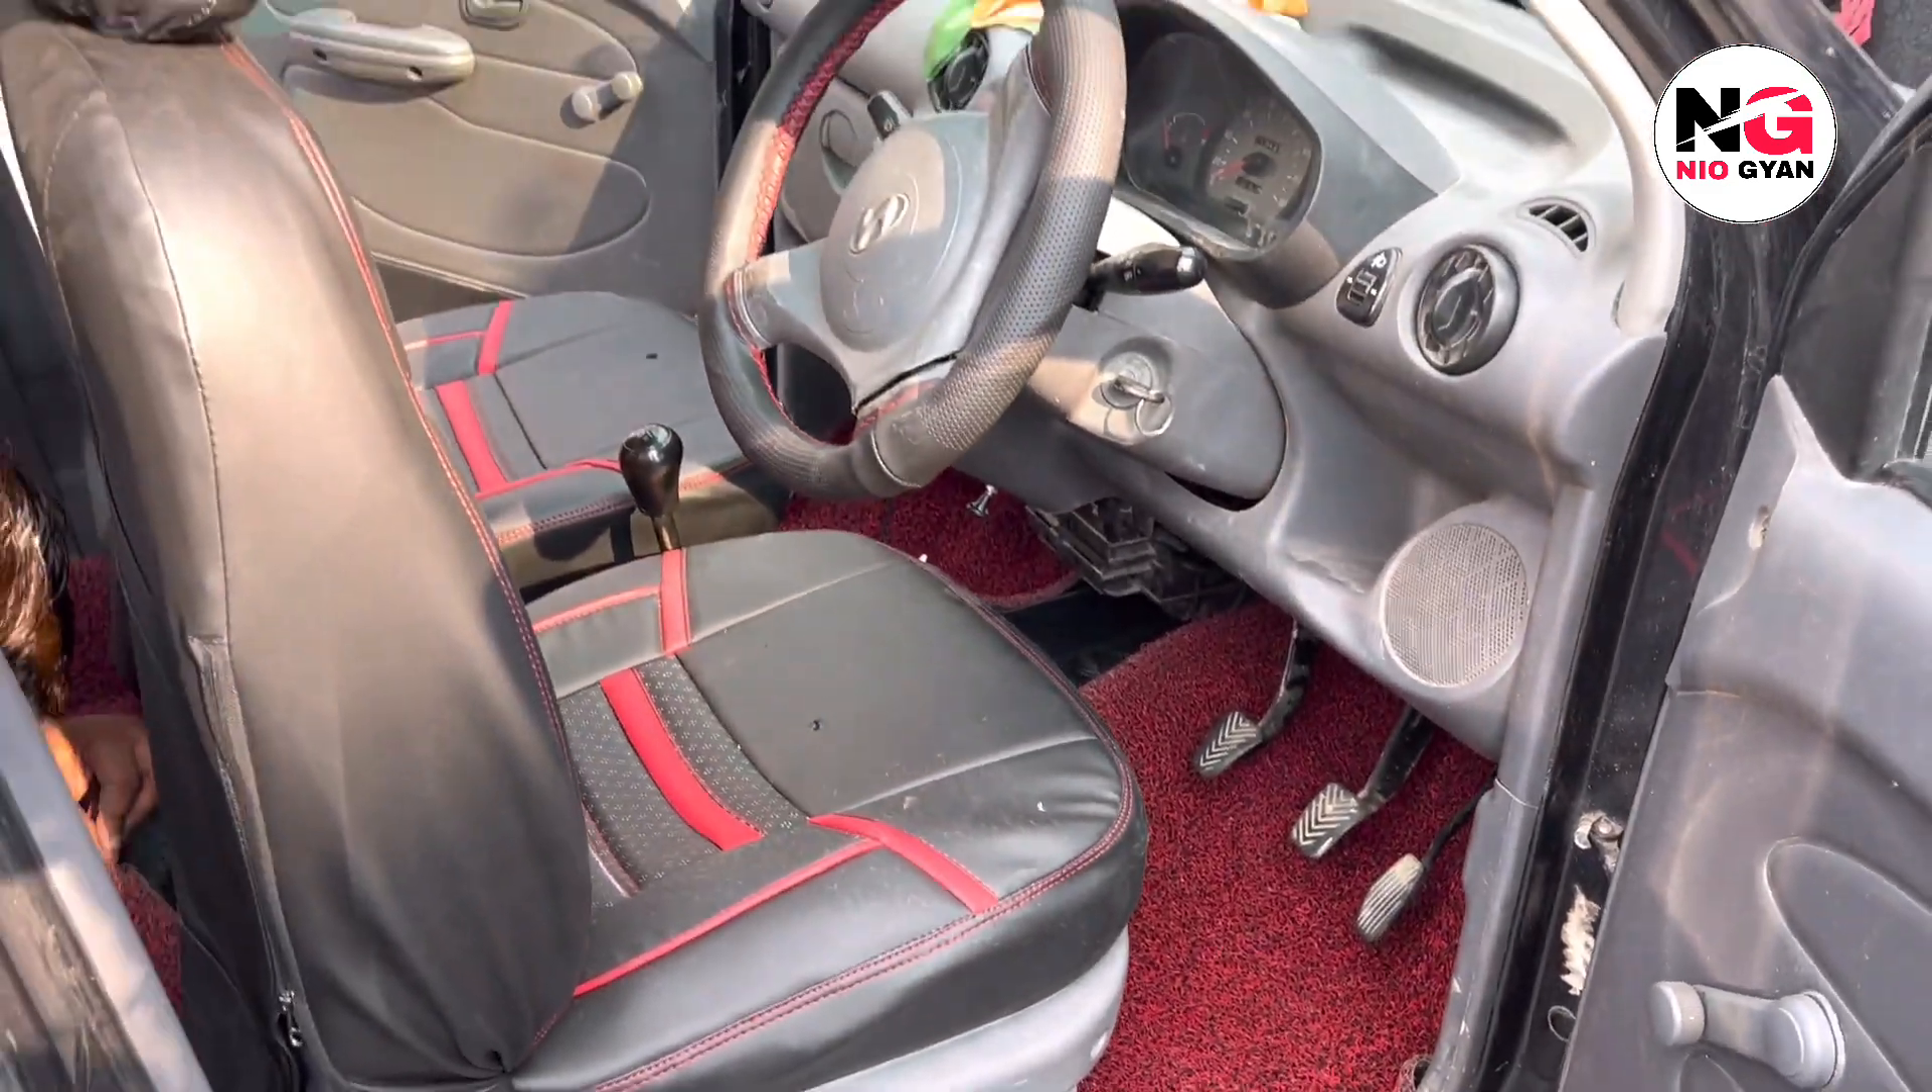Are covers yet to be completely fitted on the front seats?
No.